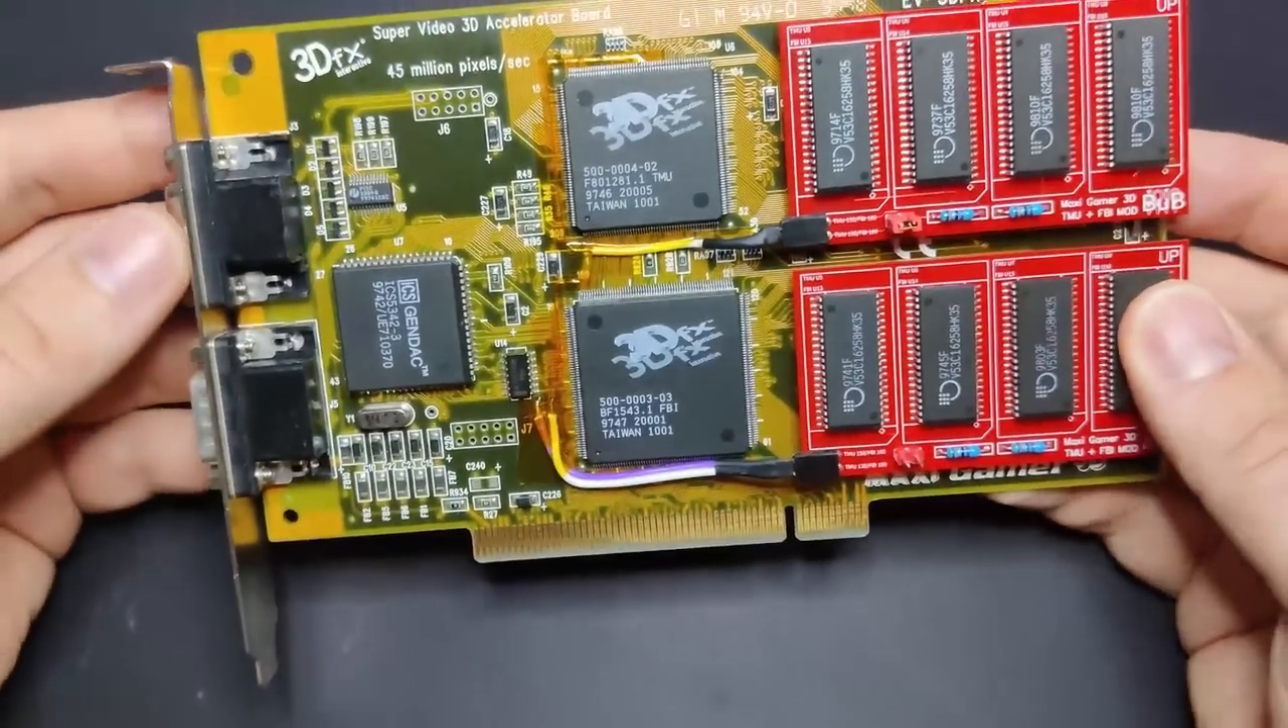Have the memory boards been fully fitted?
Yes.